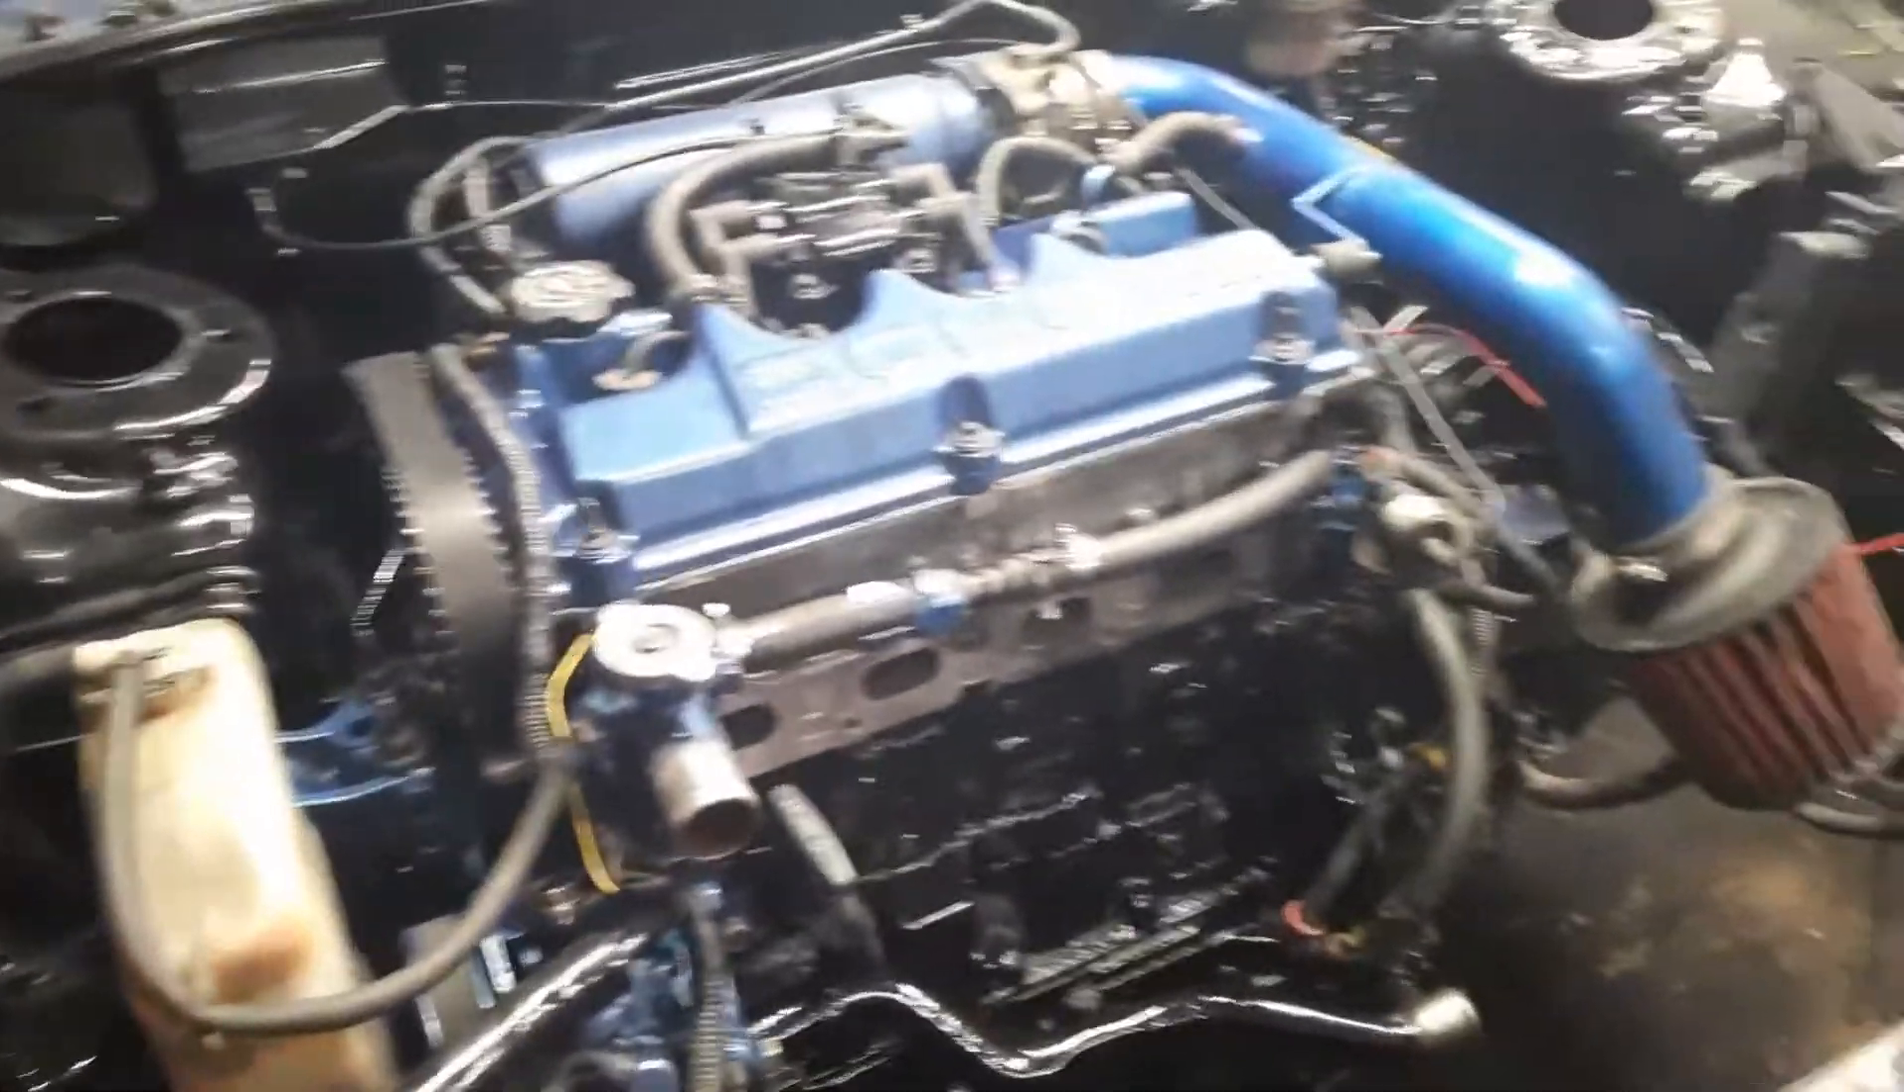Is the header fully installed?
No.